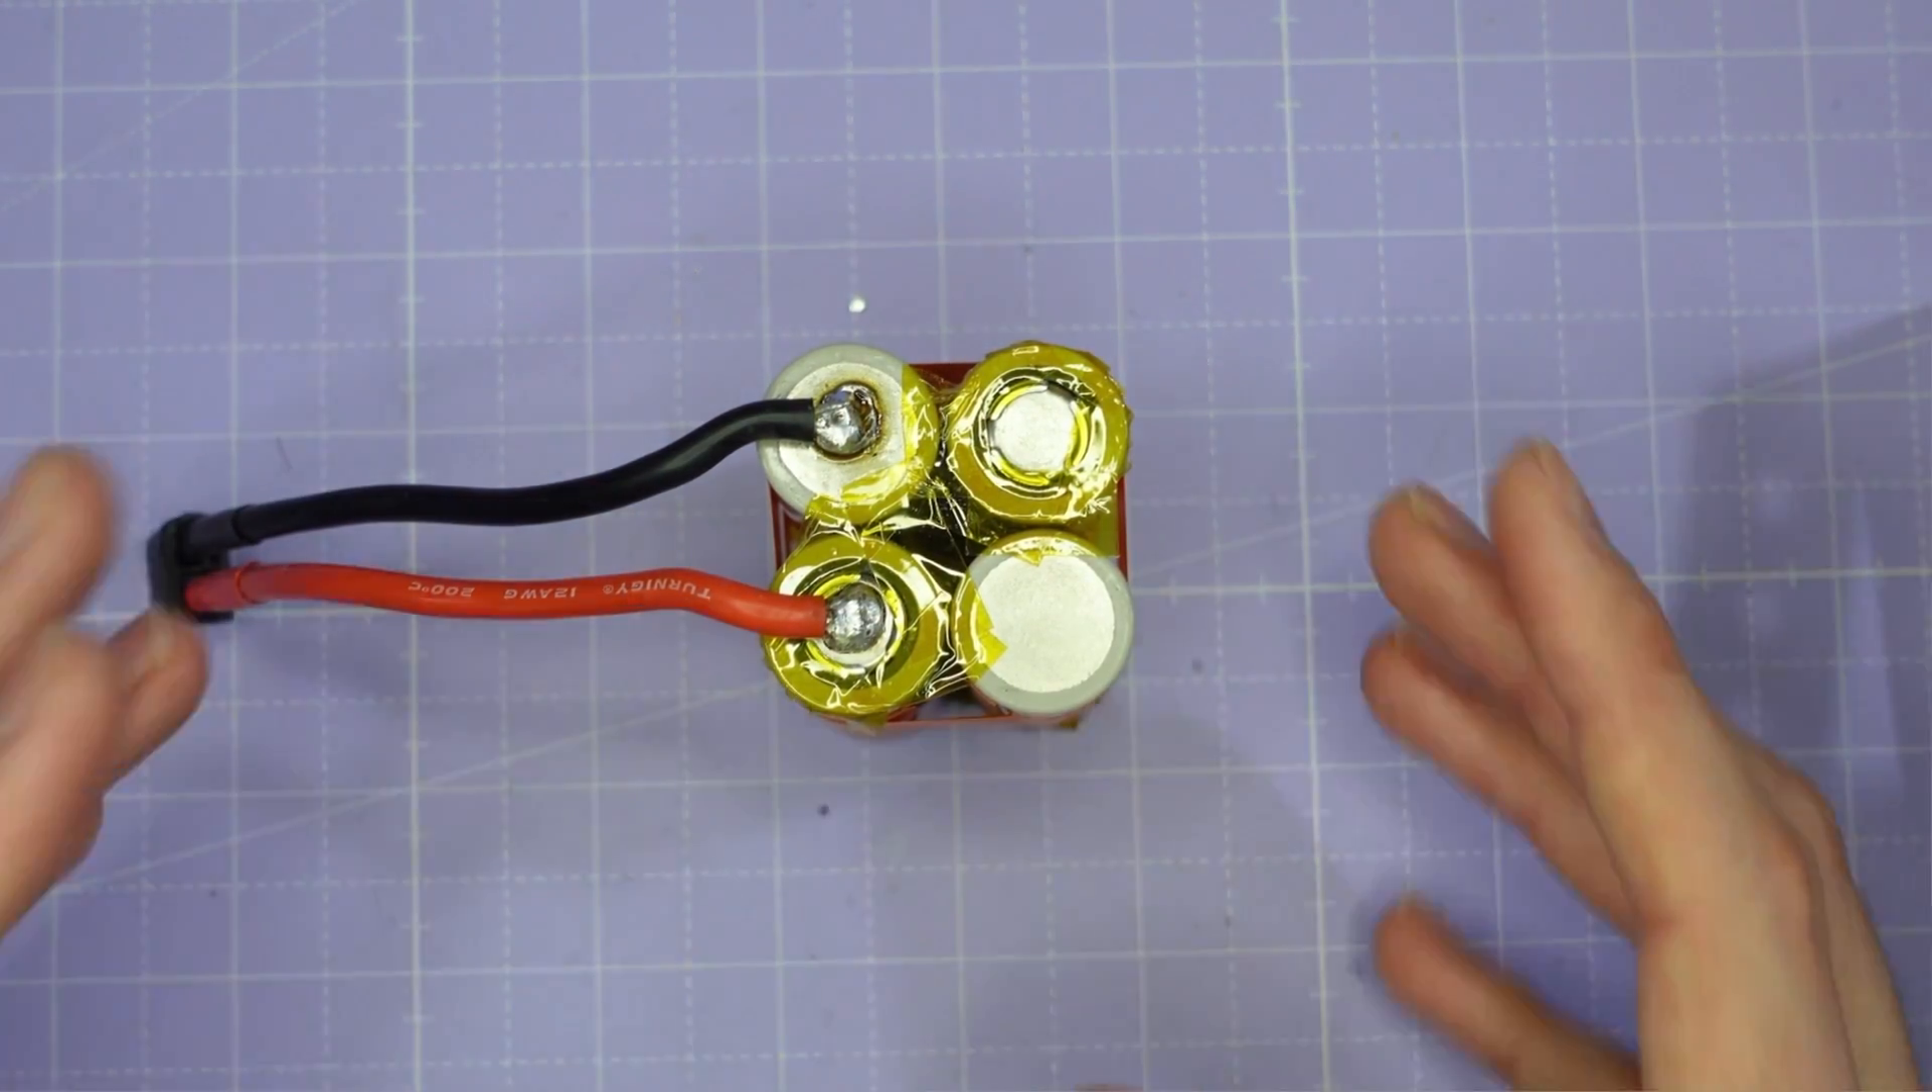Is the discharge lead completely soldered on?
Yes.